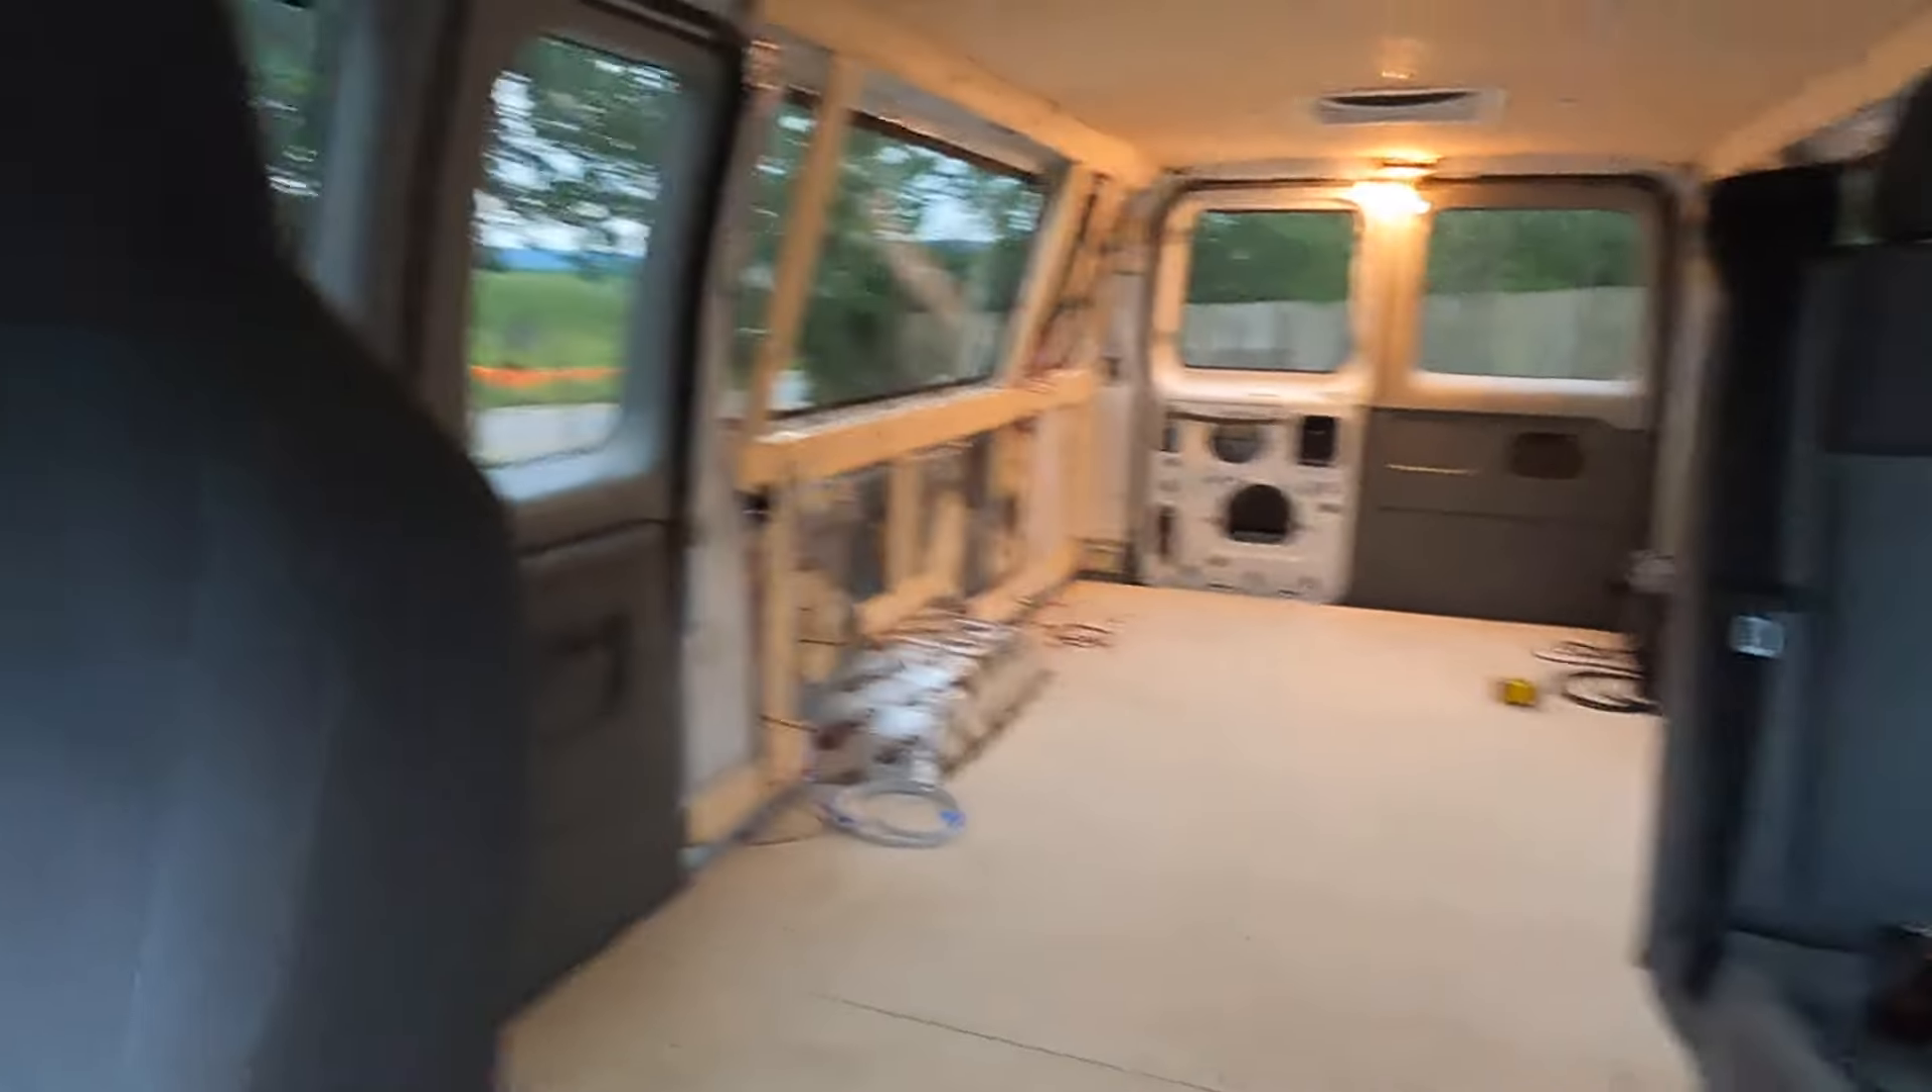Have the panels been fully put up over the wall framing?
No.